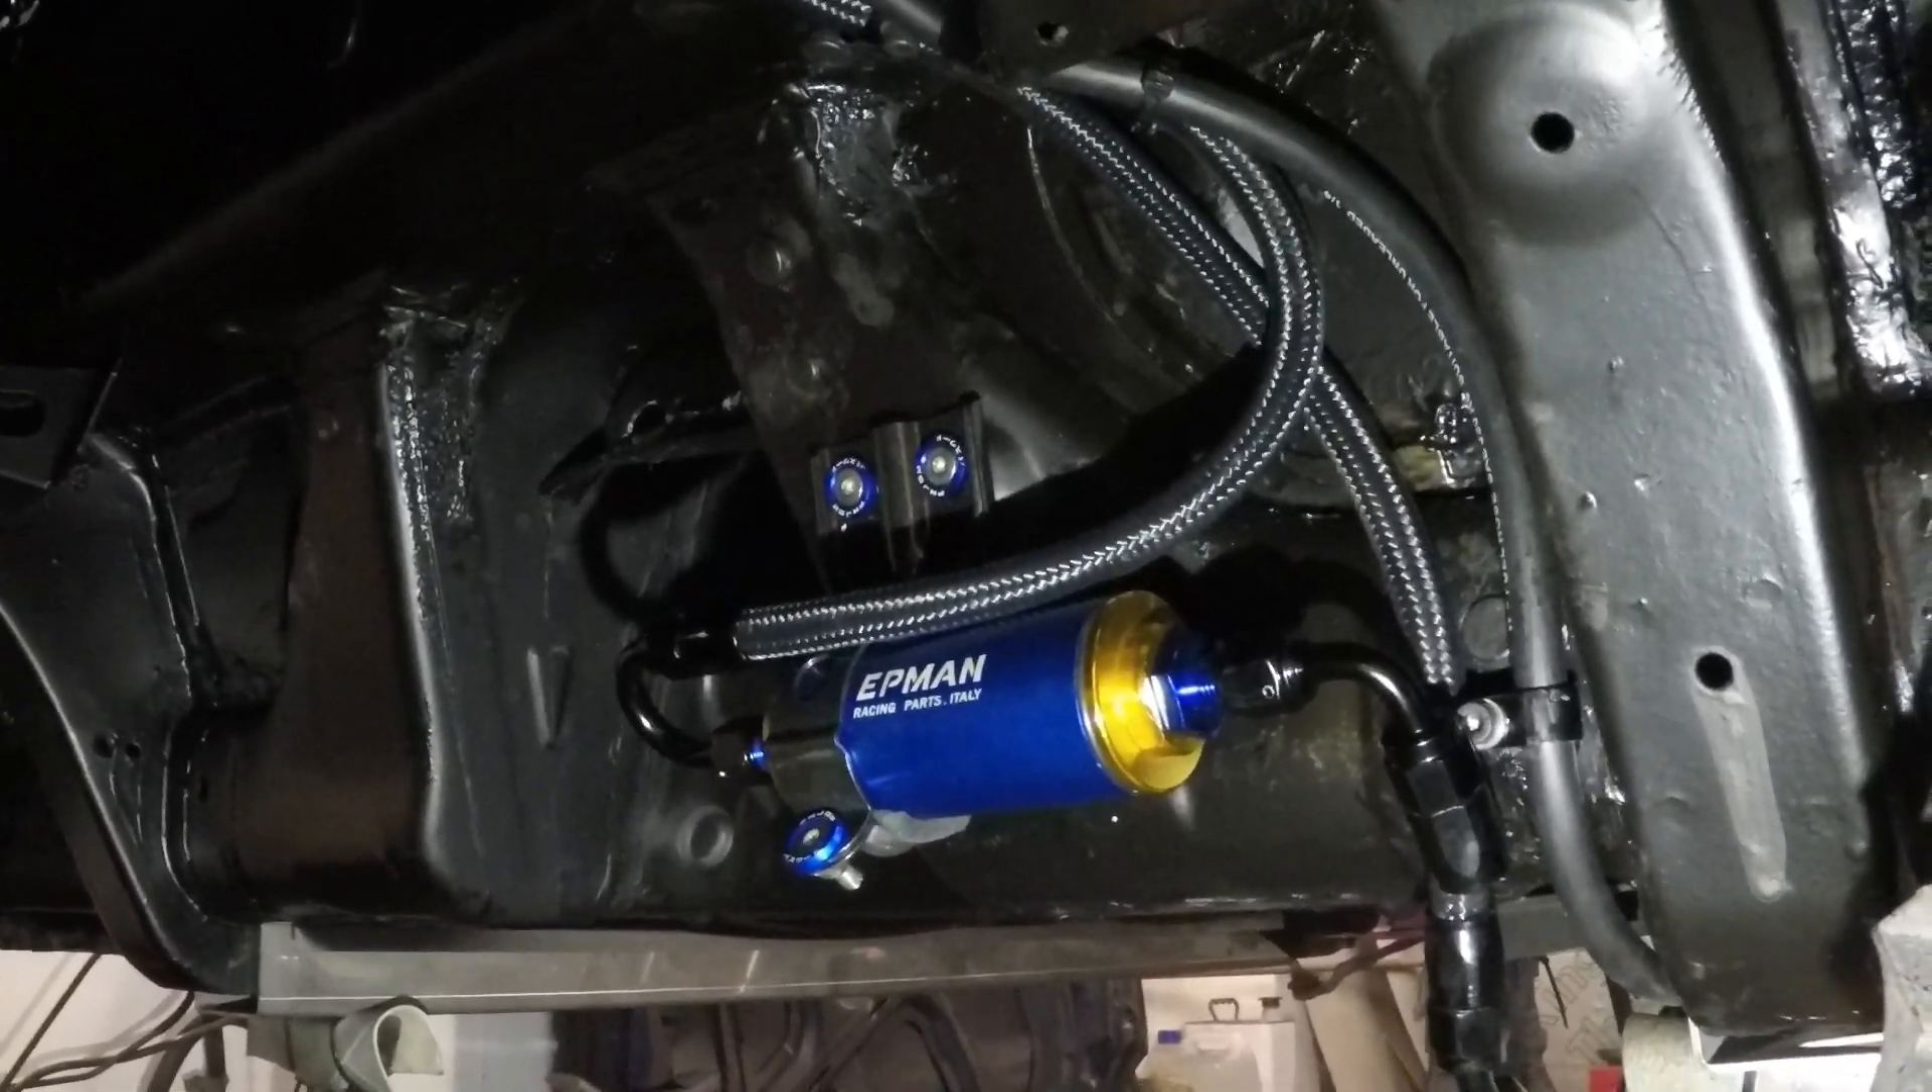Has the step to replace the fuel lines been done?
Yes.